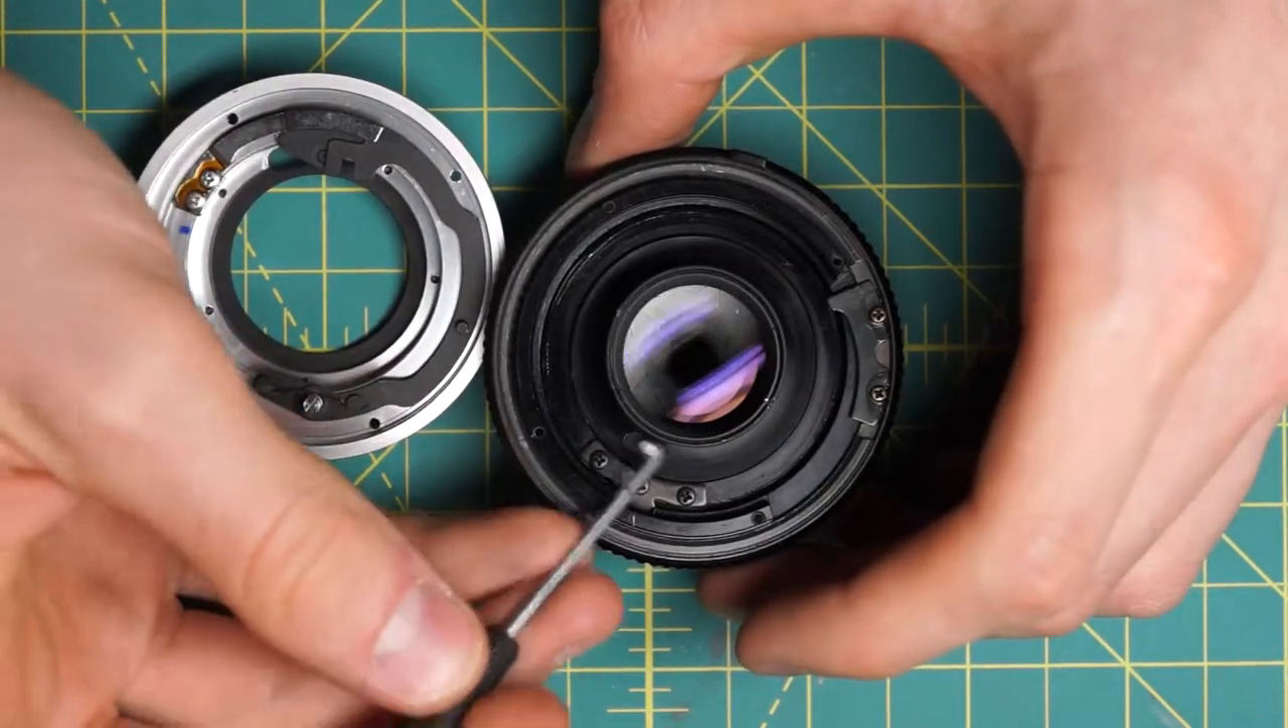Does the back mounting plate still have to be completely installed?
Yes.